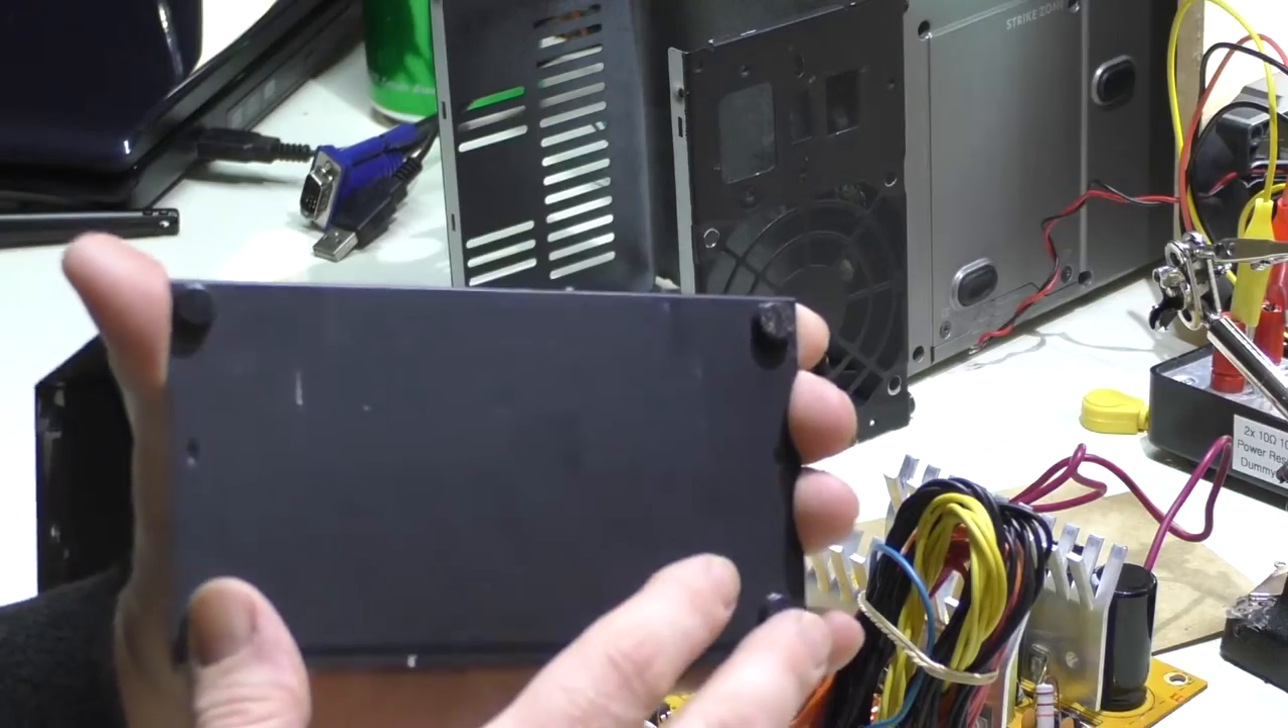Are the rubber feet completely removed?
No.